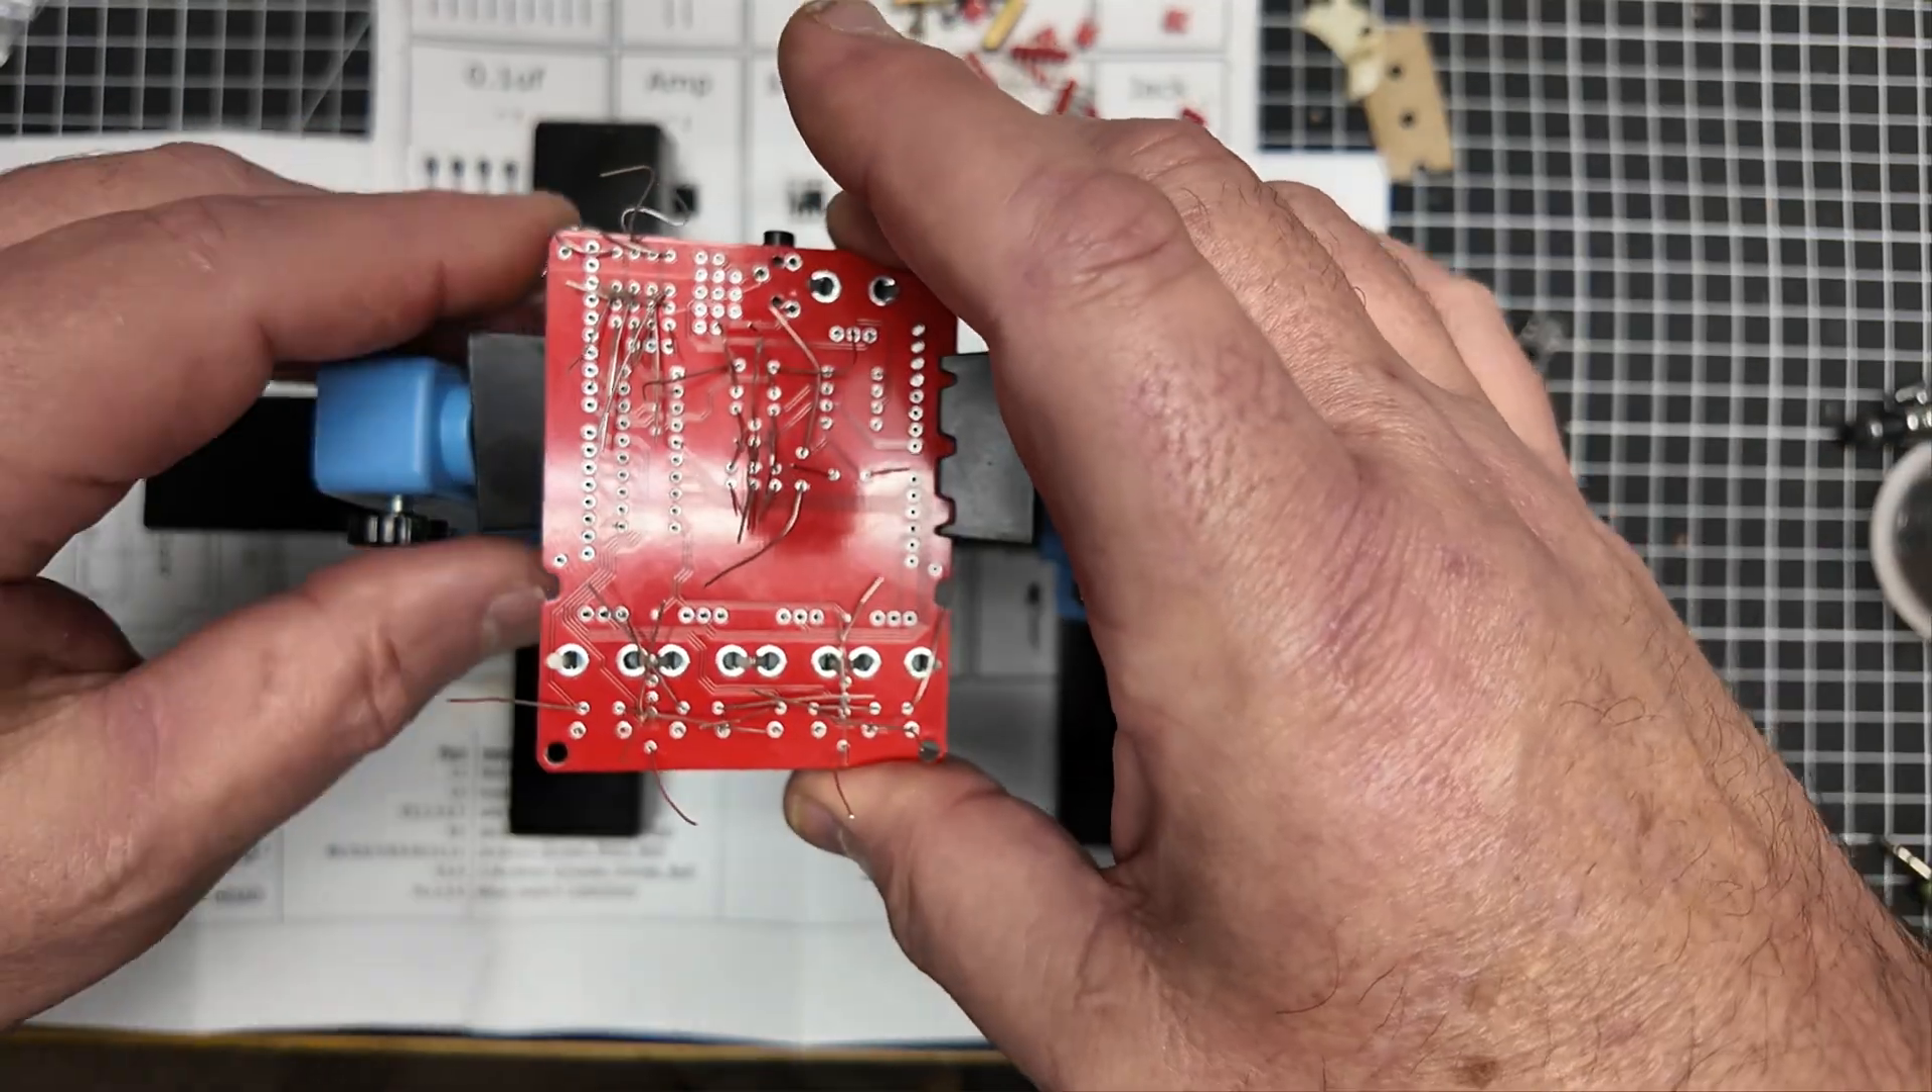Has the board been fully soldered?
No.